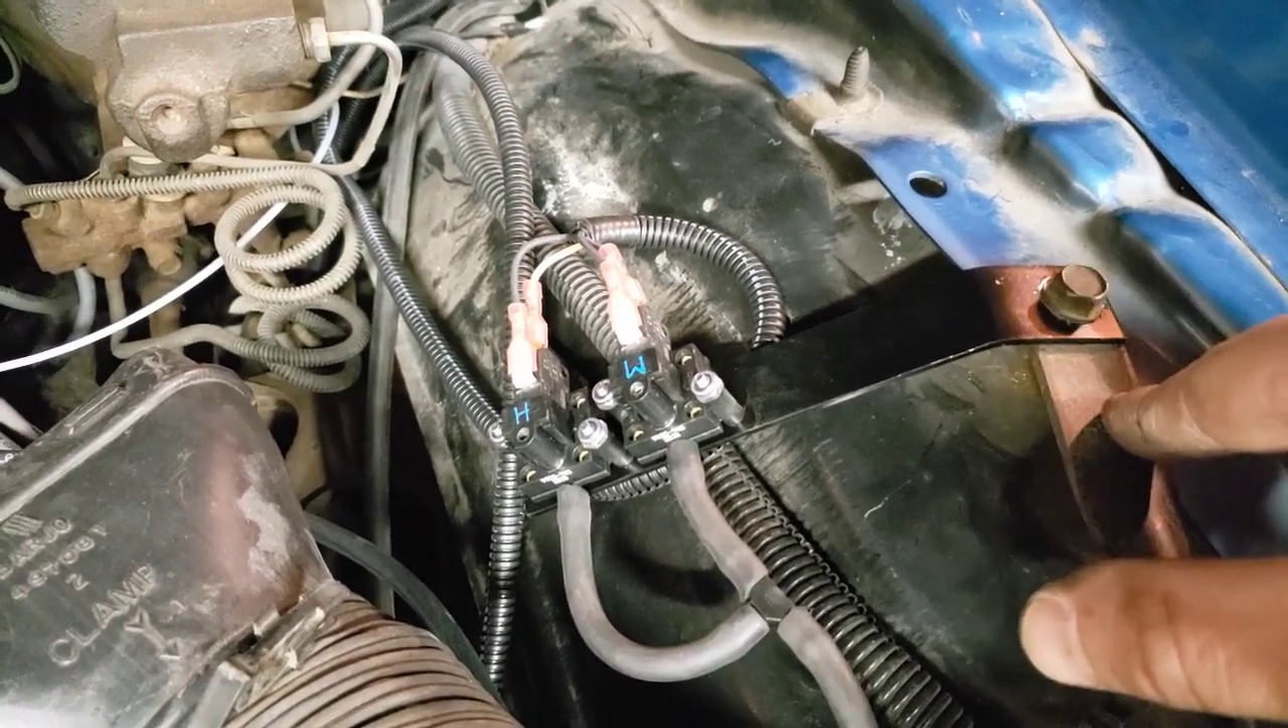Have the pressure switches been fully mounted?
Yes.